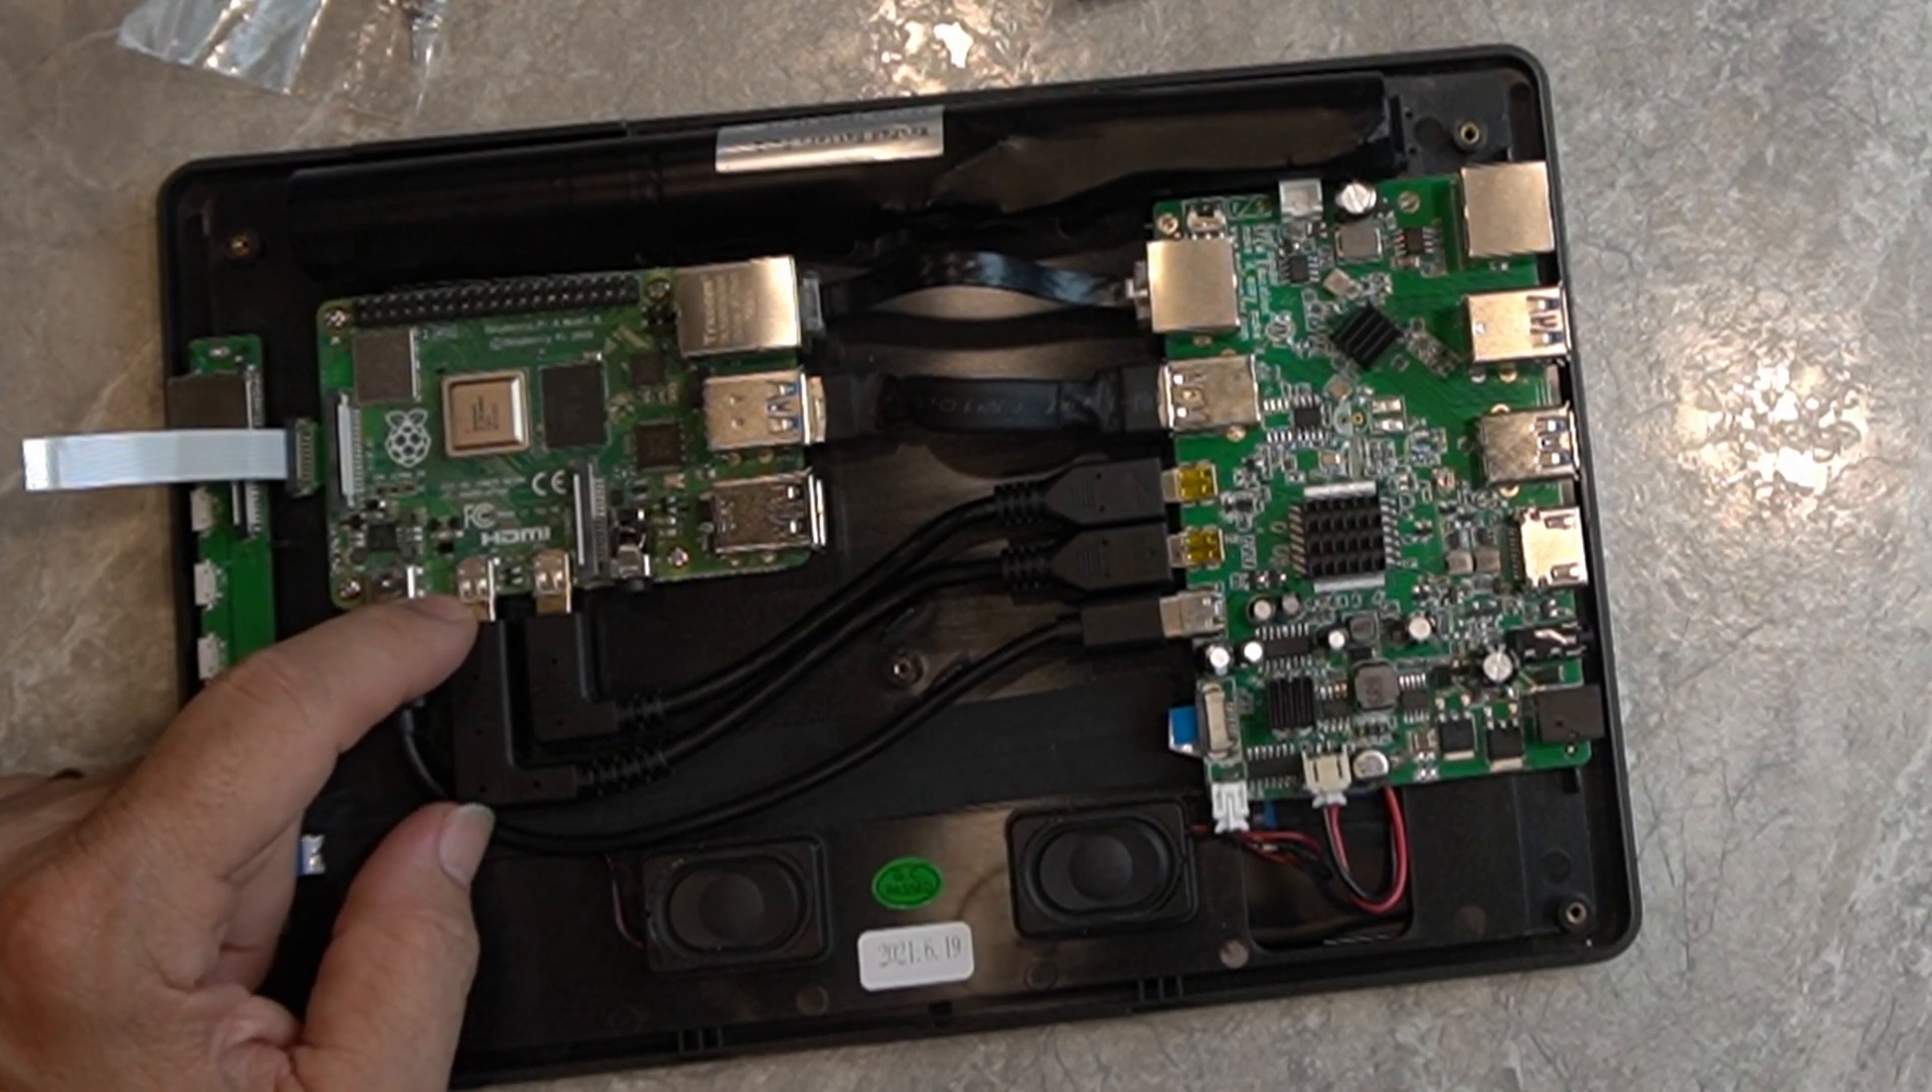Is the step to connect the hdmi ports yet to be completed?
No.